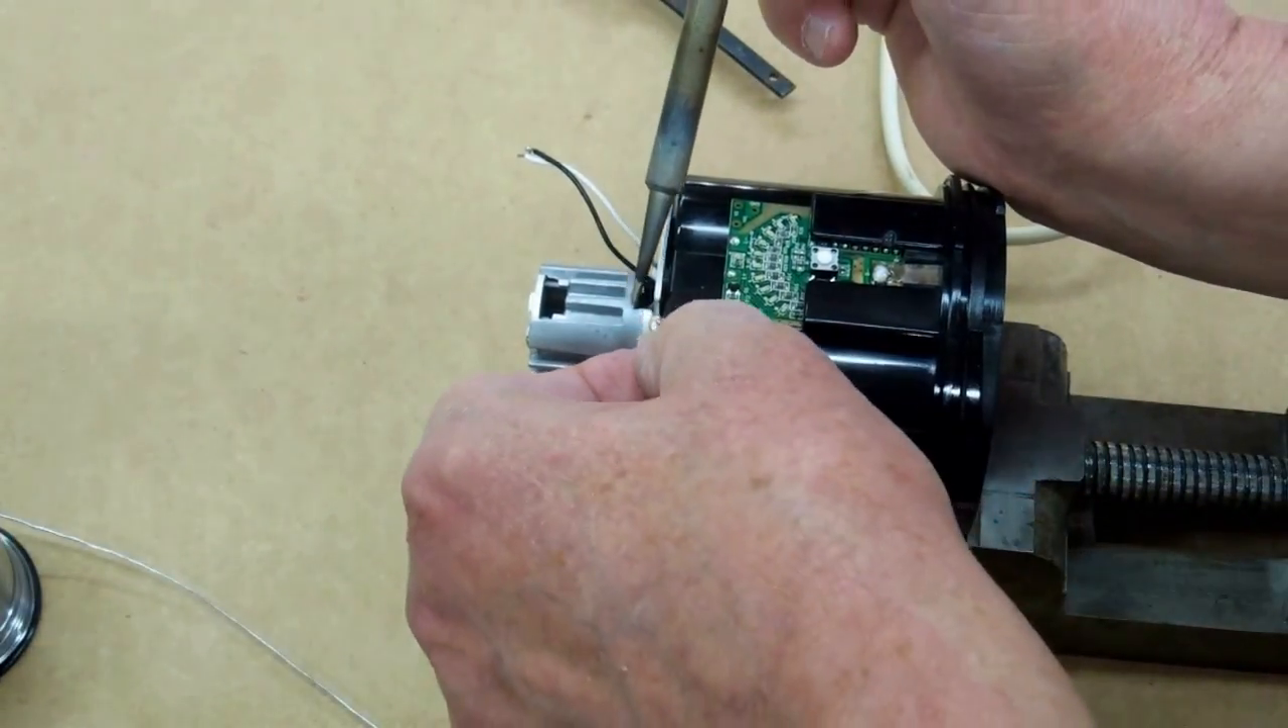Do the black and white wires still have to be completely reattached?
Yes.